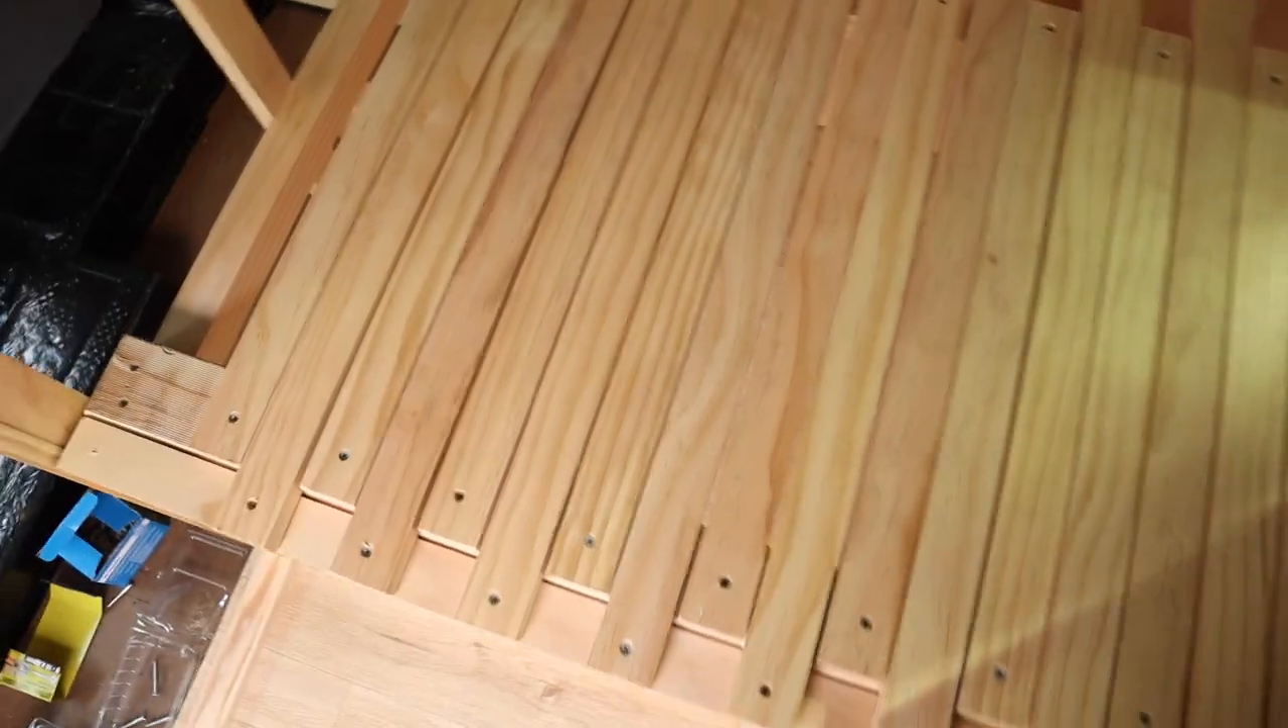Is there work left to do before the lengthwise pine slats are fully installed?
No.